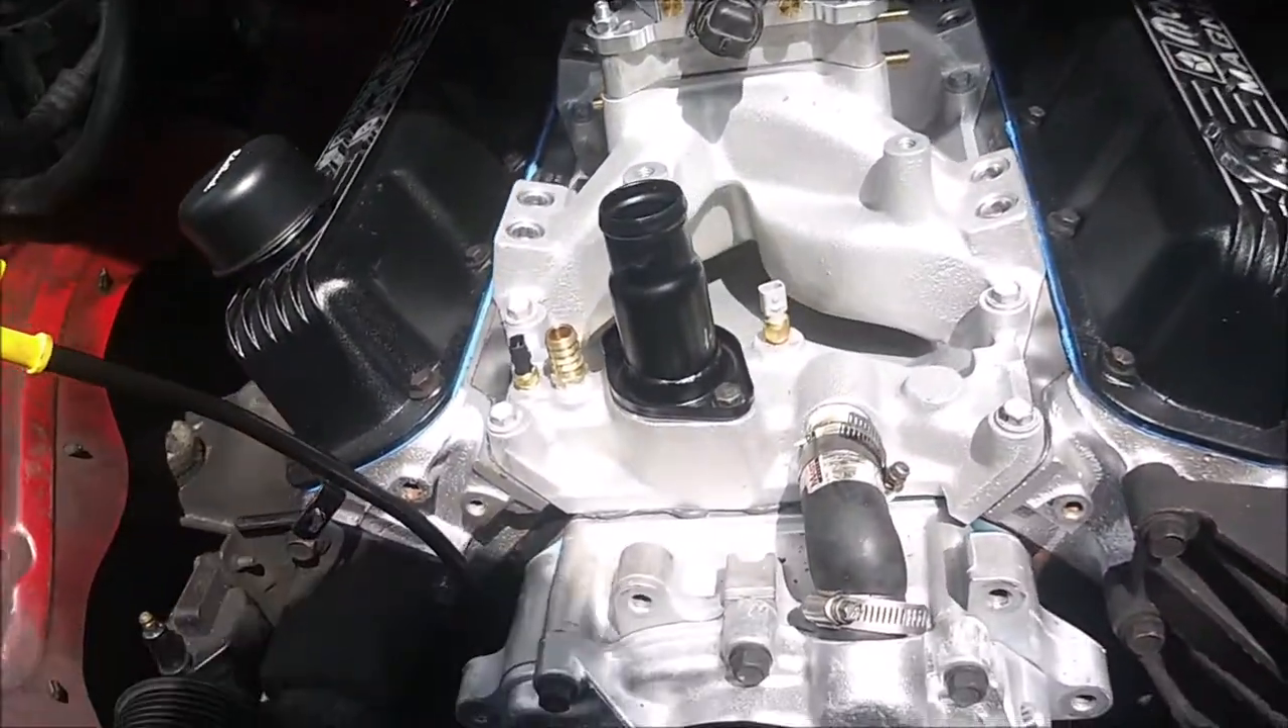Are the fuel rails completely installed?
No.